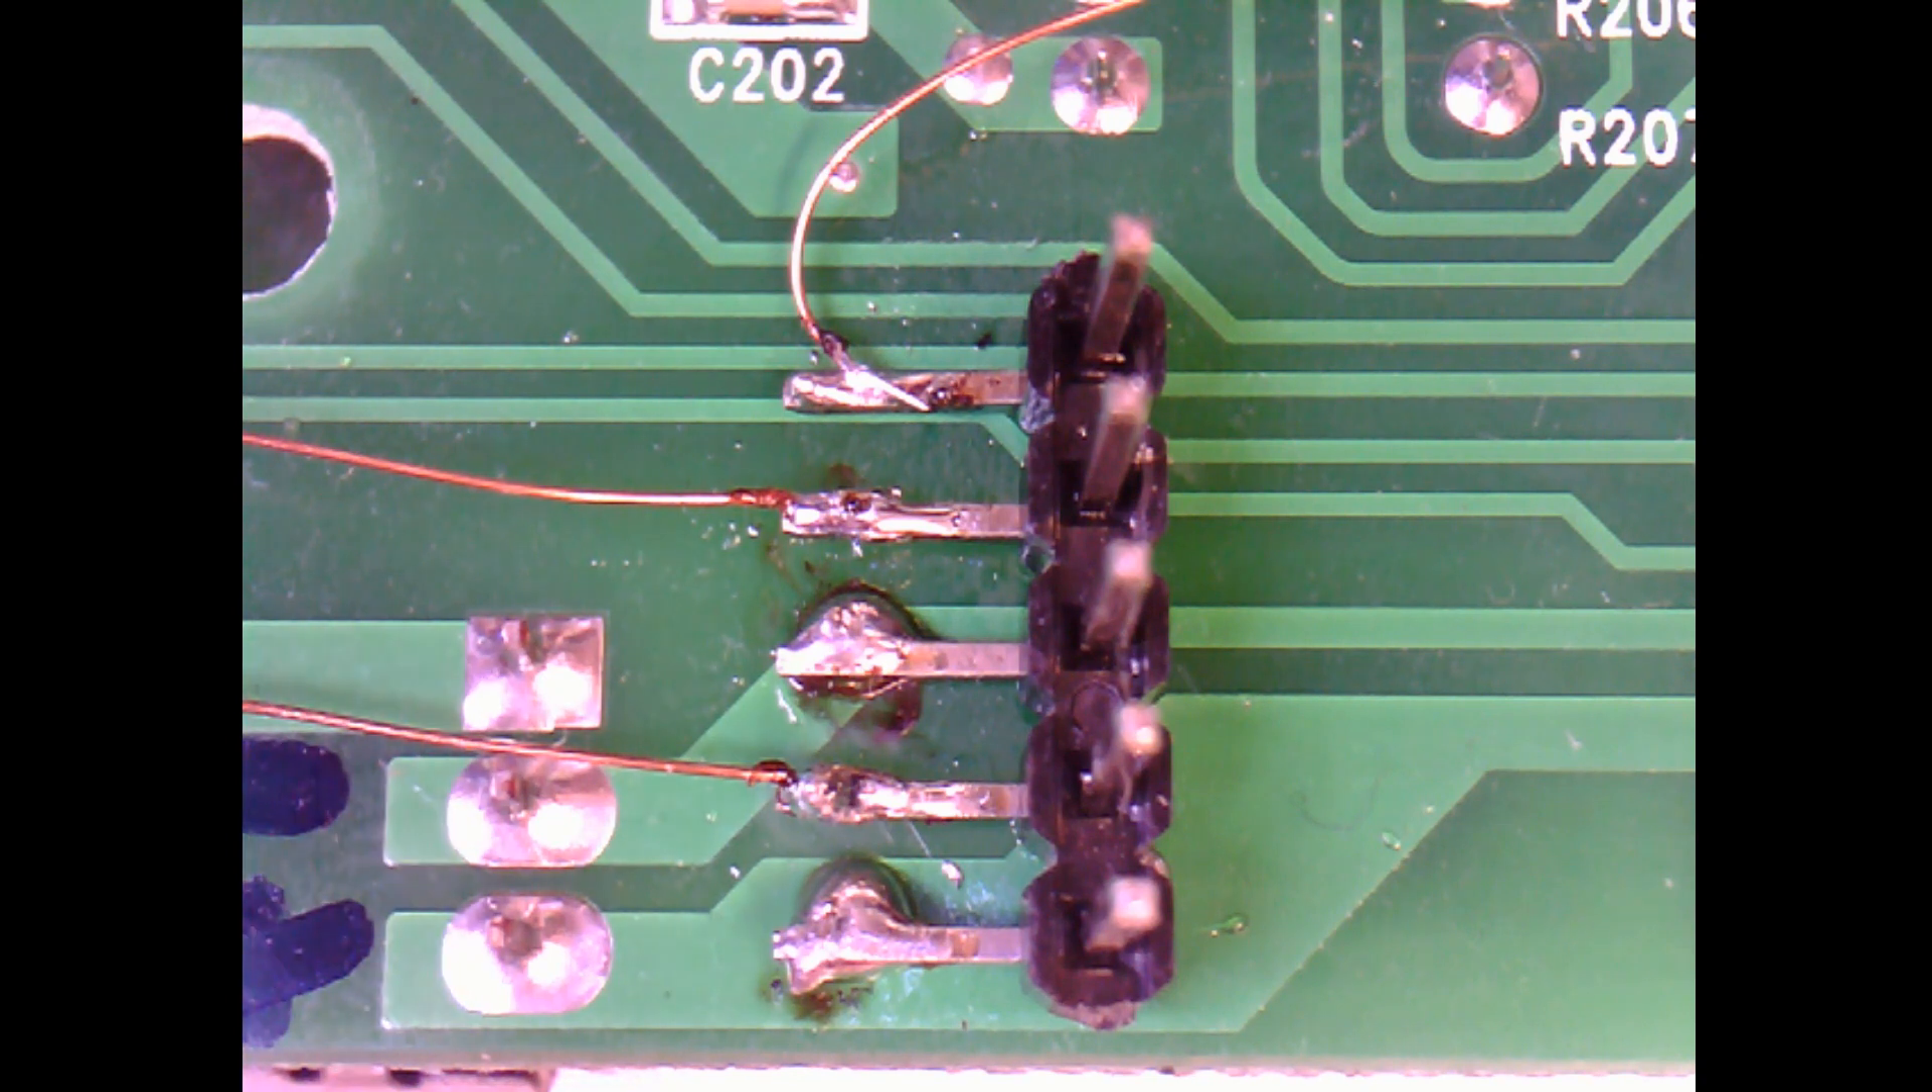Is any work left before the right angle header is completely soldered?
No.